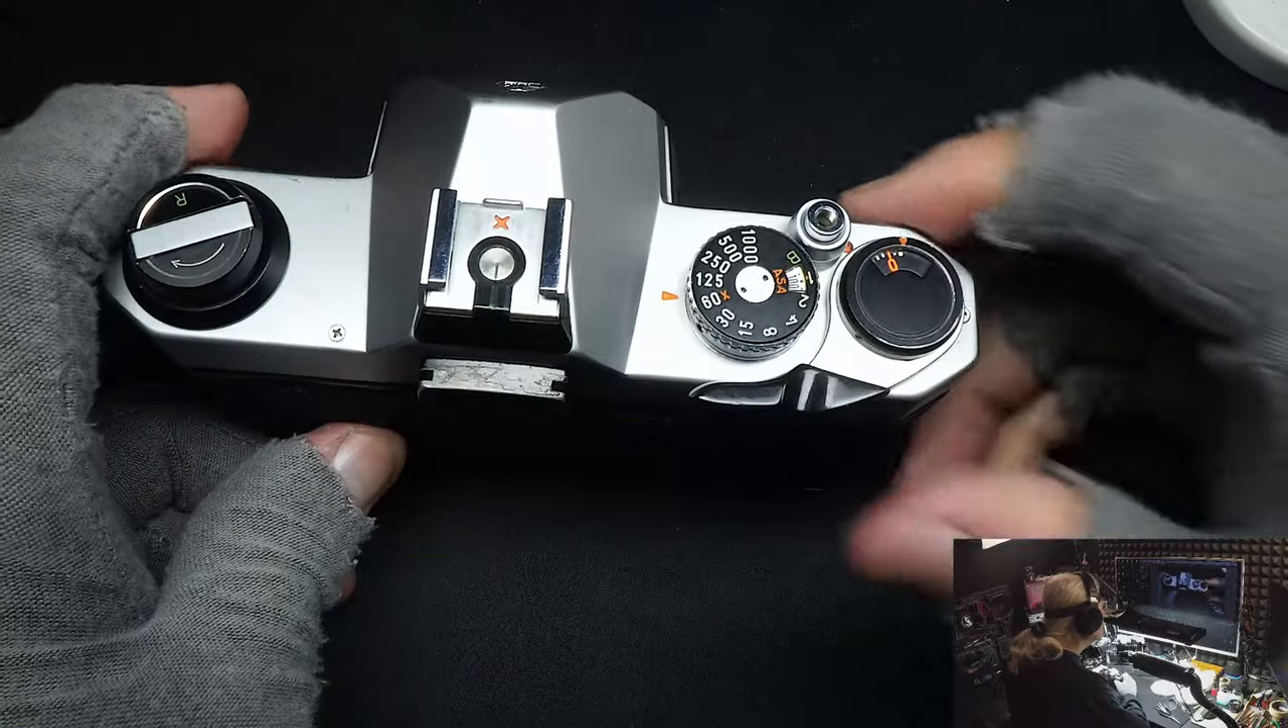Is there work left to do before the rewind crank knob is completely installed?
No.